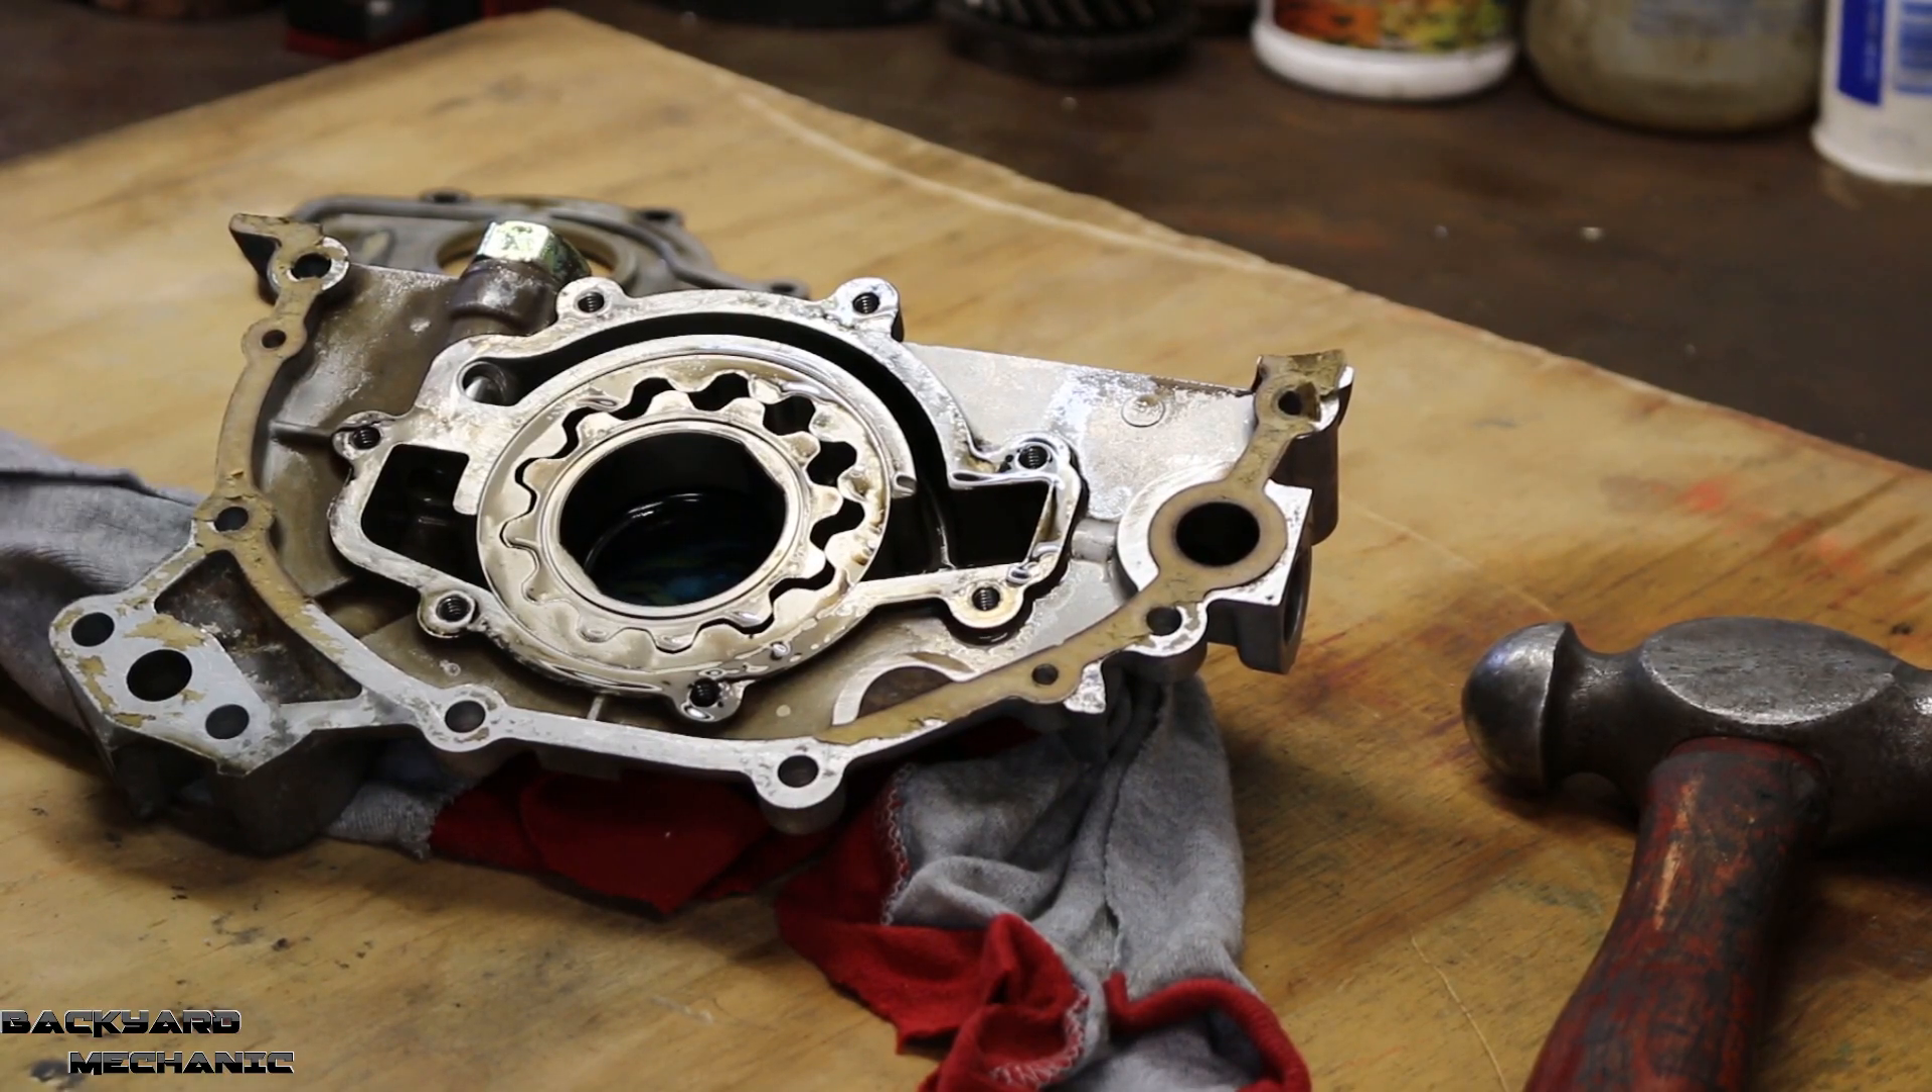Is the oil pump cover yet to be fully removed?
No.